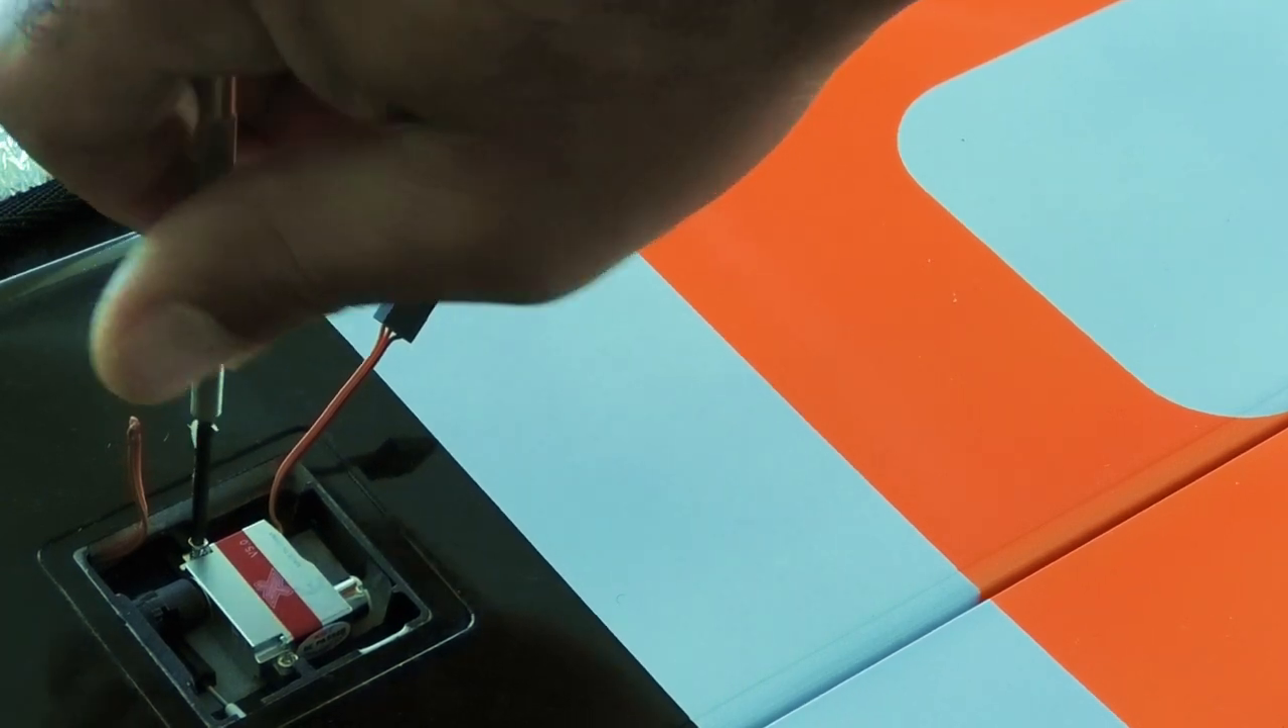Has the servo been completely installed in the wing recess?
No.